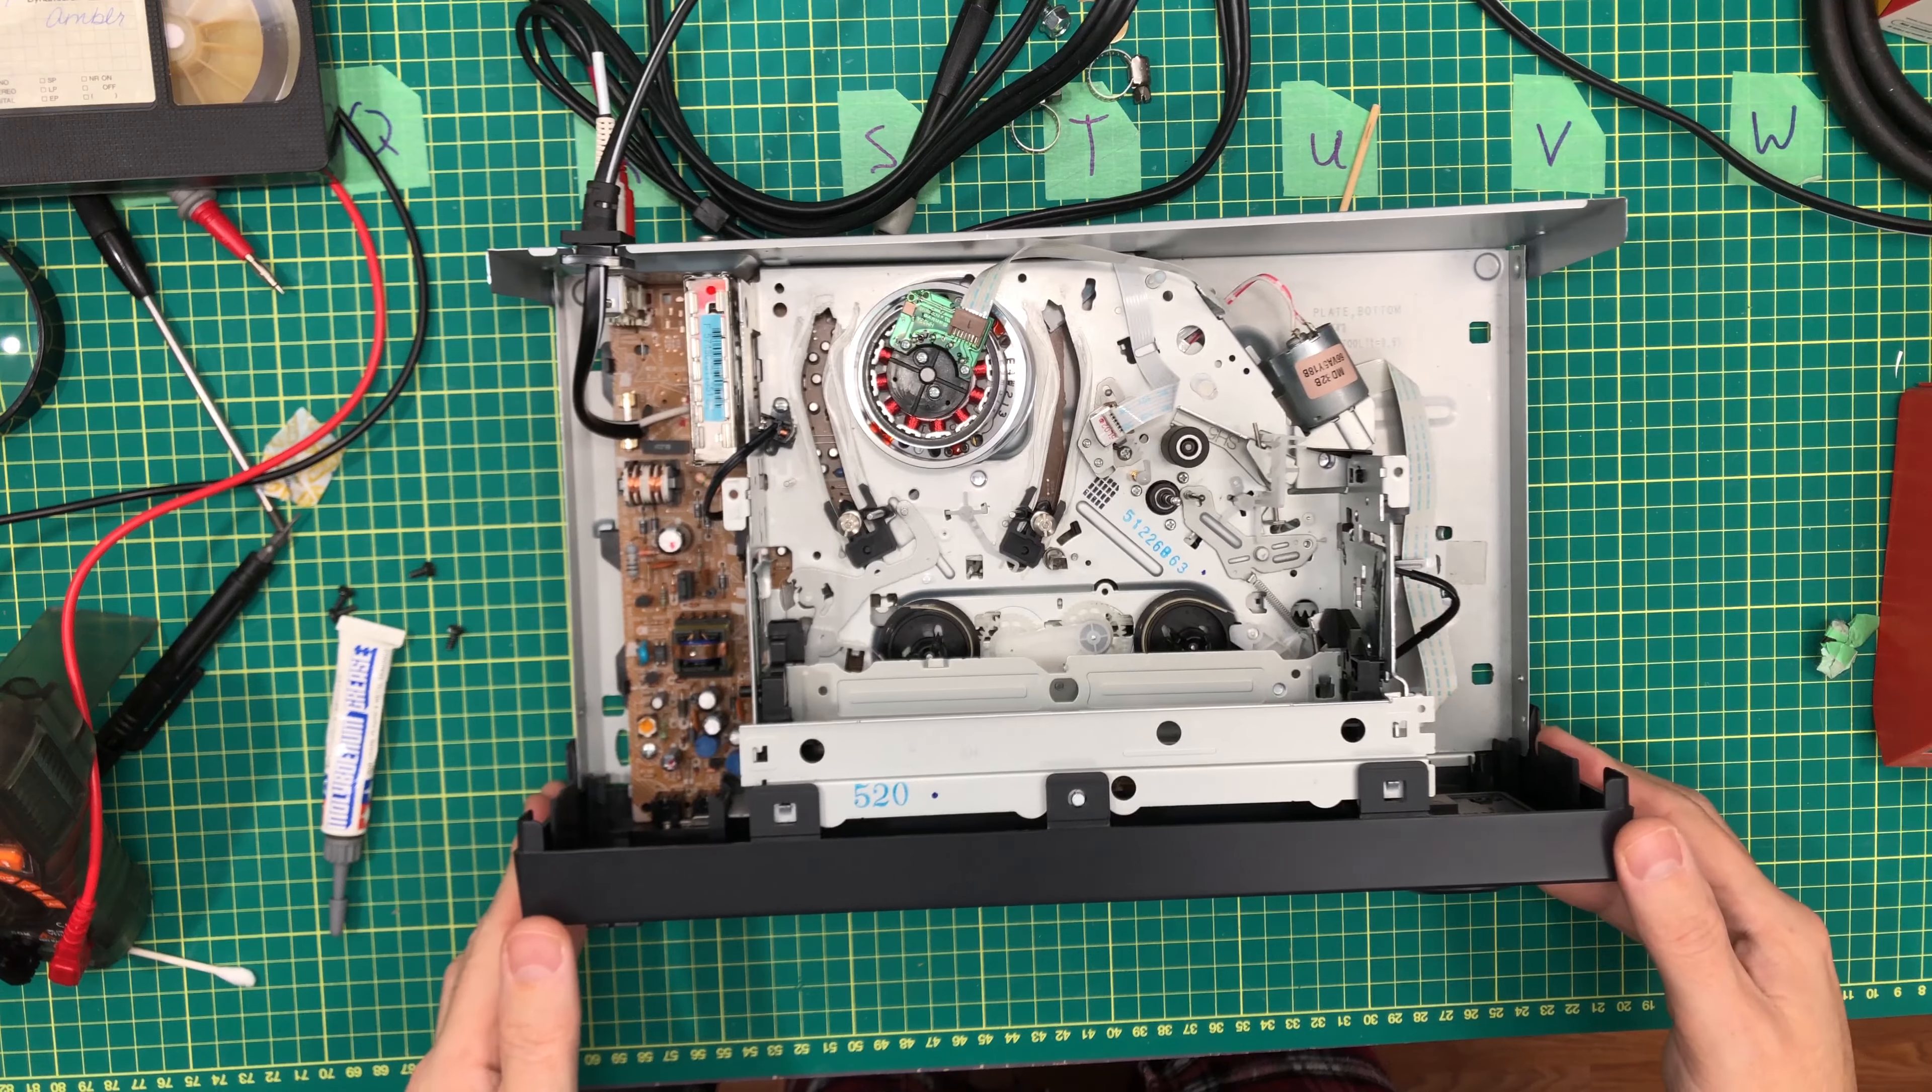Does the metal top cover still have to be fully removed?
No.